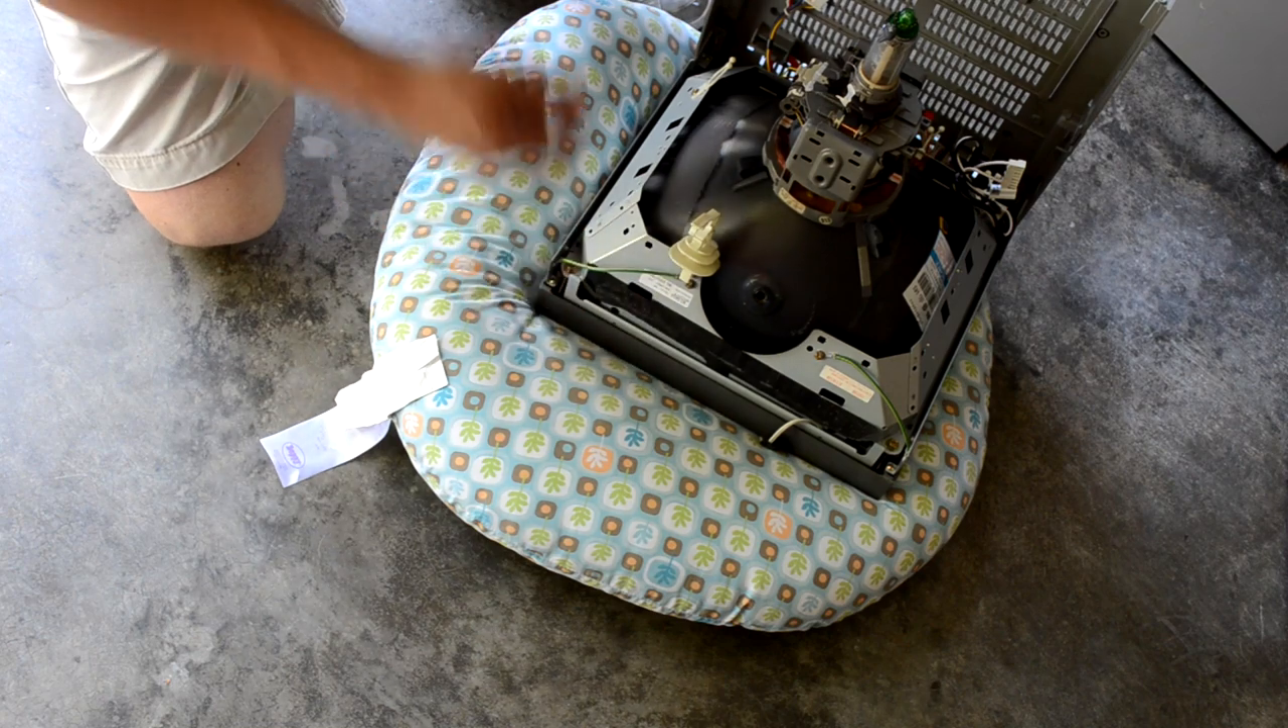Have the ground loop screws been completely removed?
No.